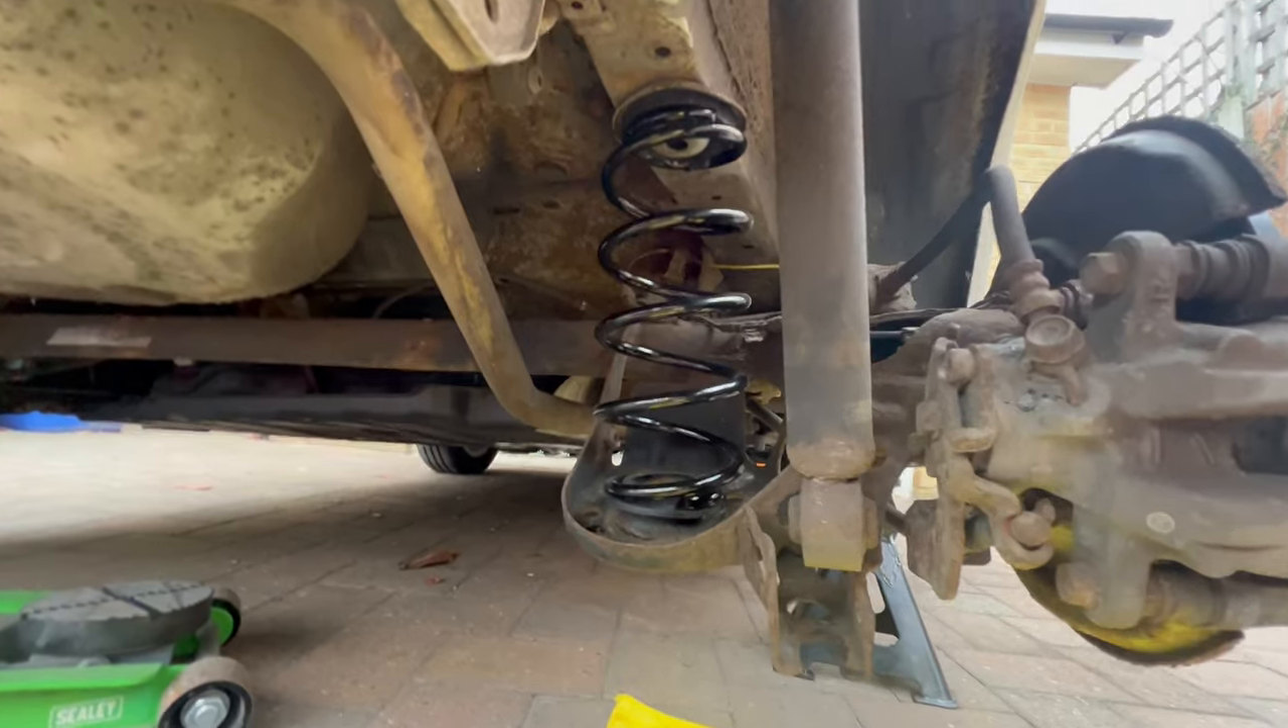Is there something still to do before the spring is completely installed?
No.